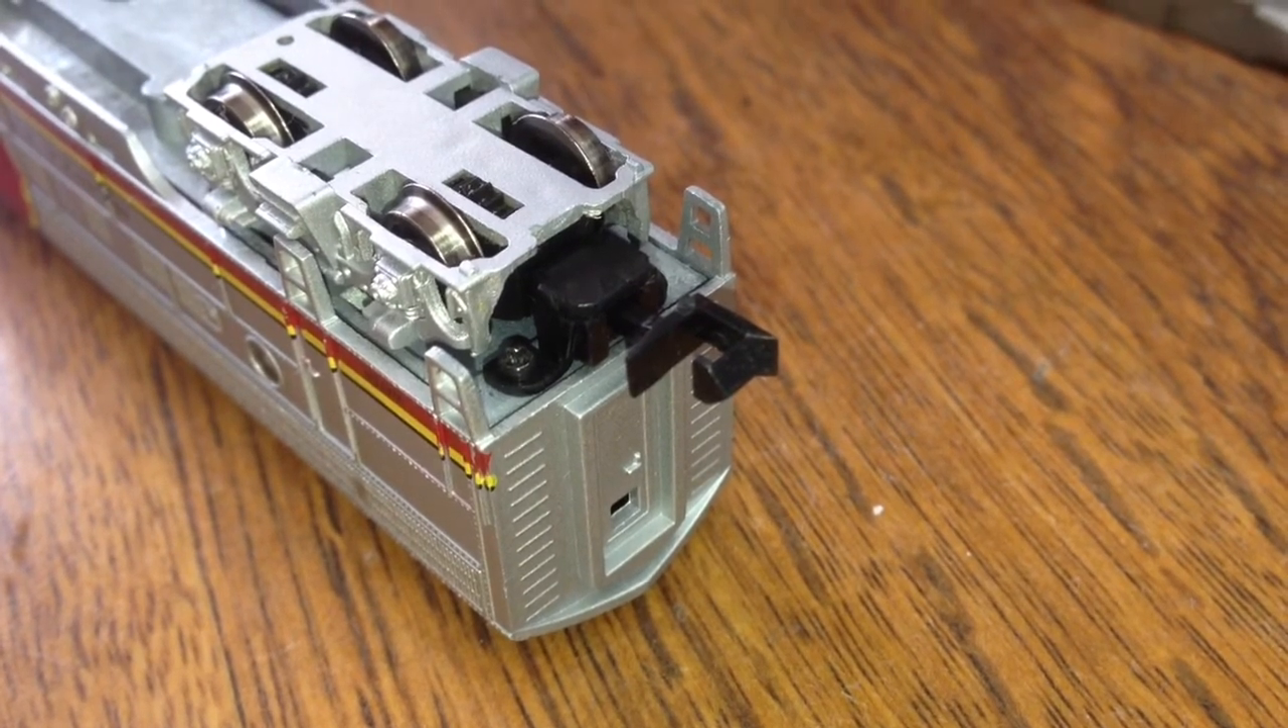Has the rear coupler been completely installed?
Yes.